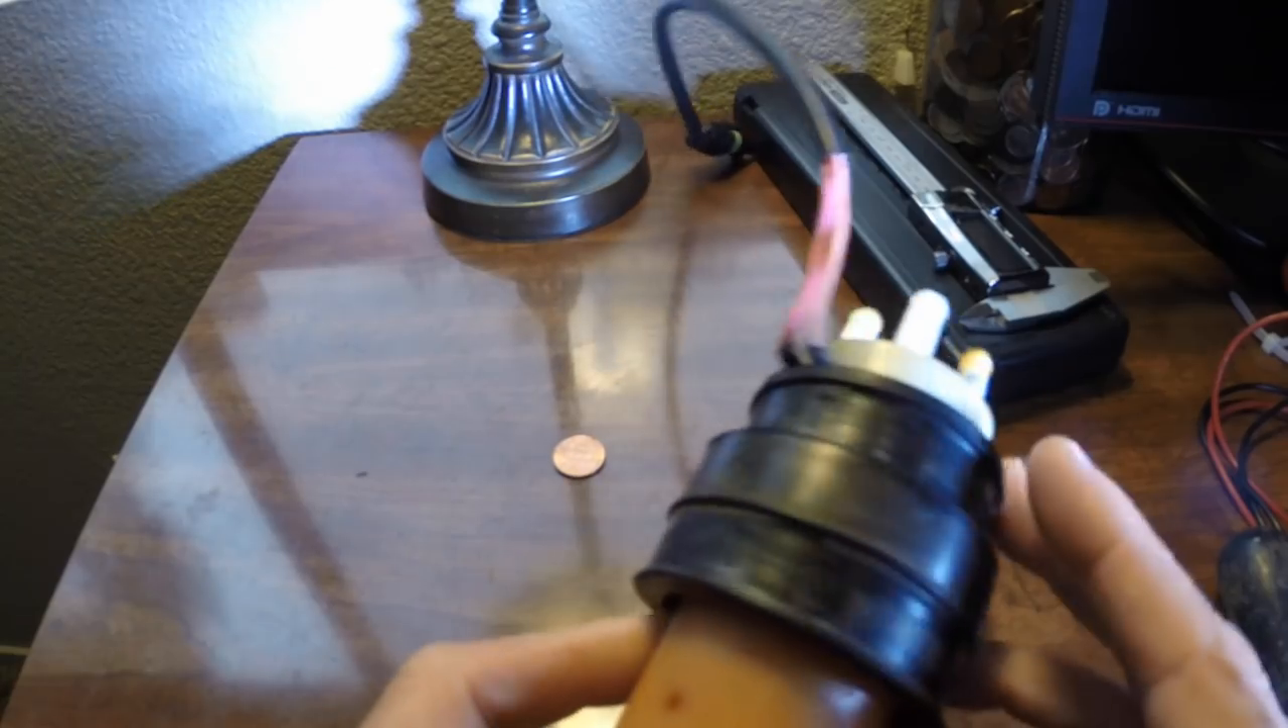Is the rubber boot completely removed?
No.